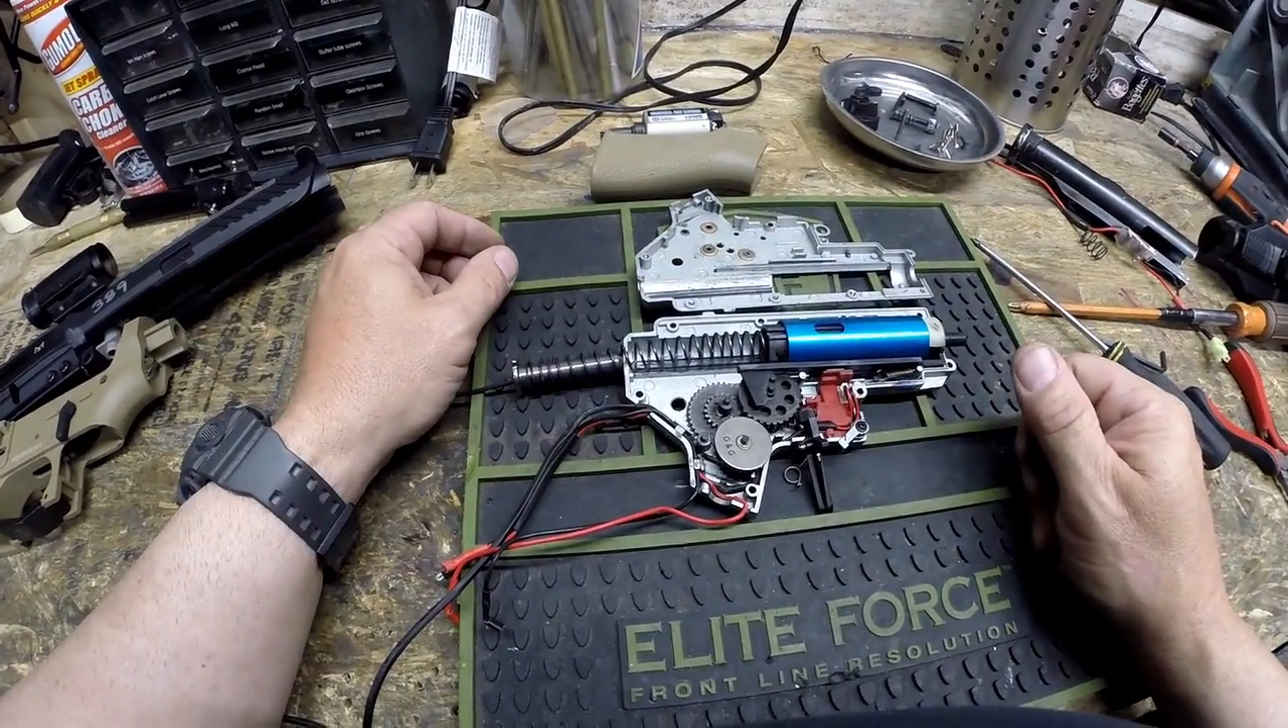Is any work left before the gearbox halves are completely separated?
No.